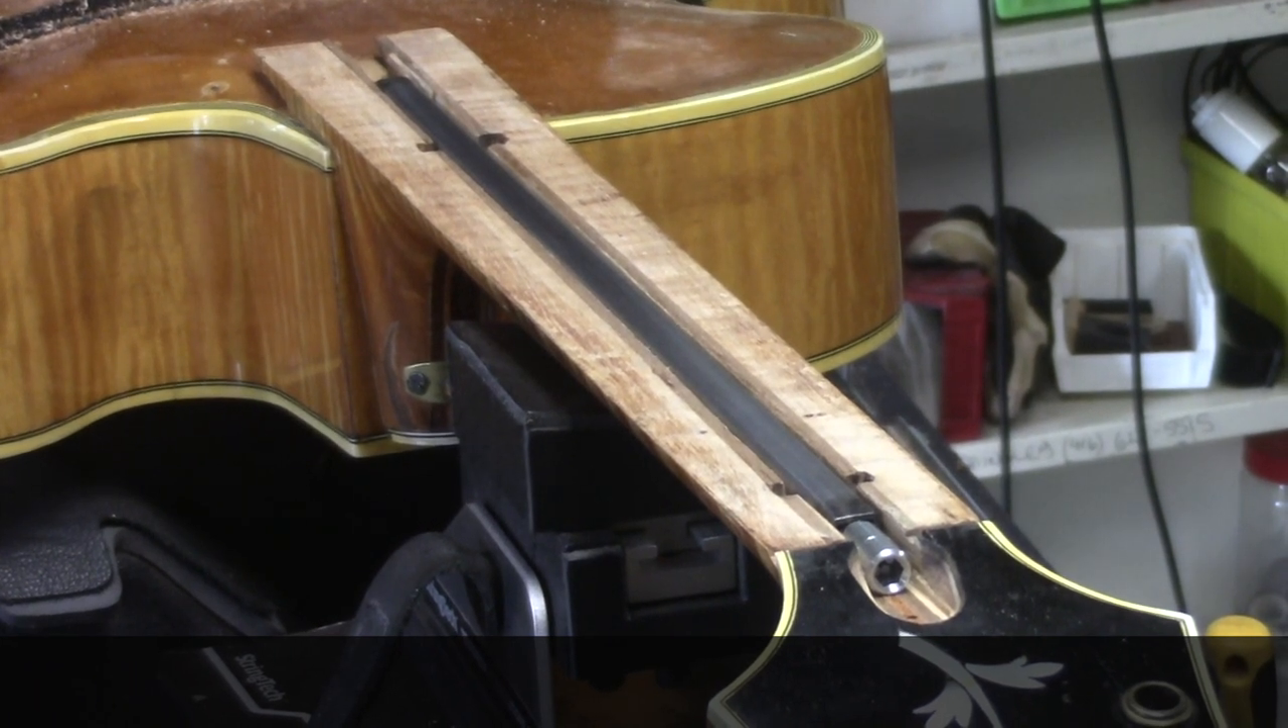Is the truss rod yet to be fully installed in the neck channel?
No.